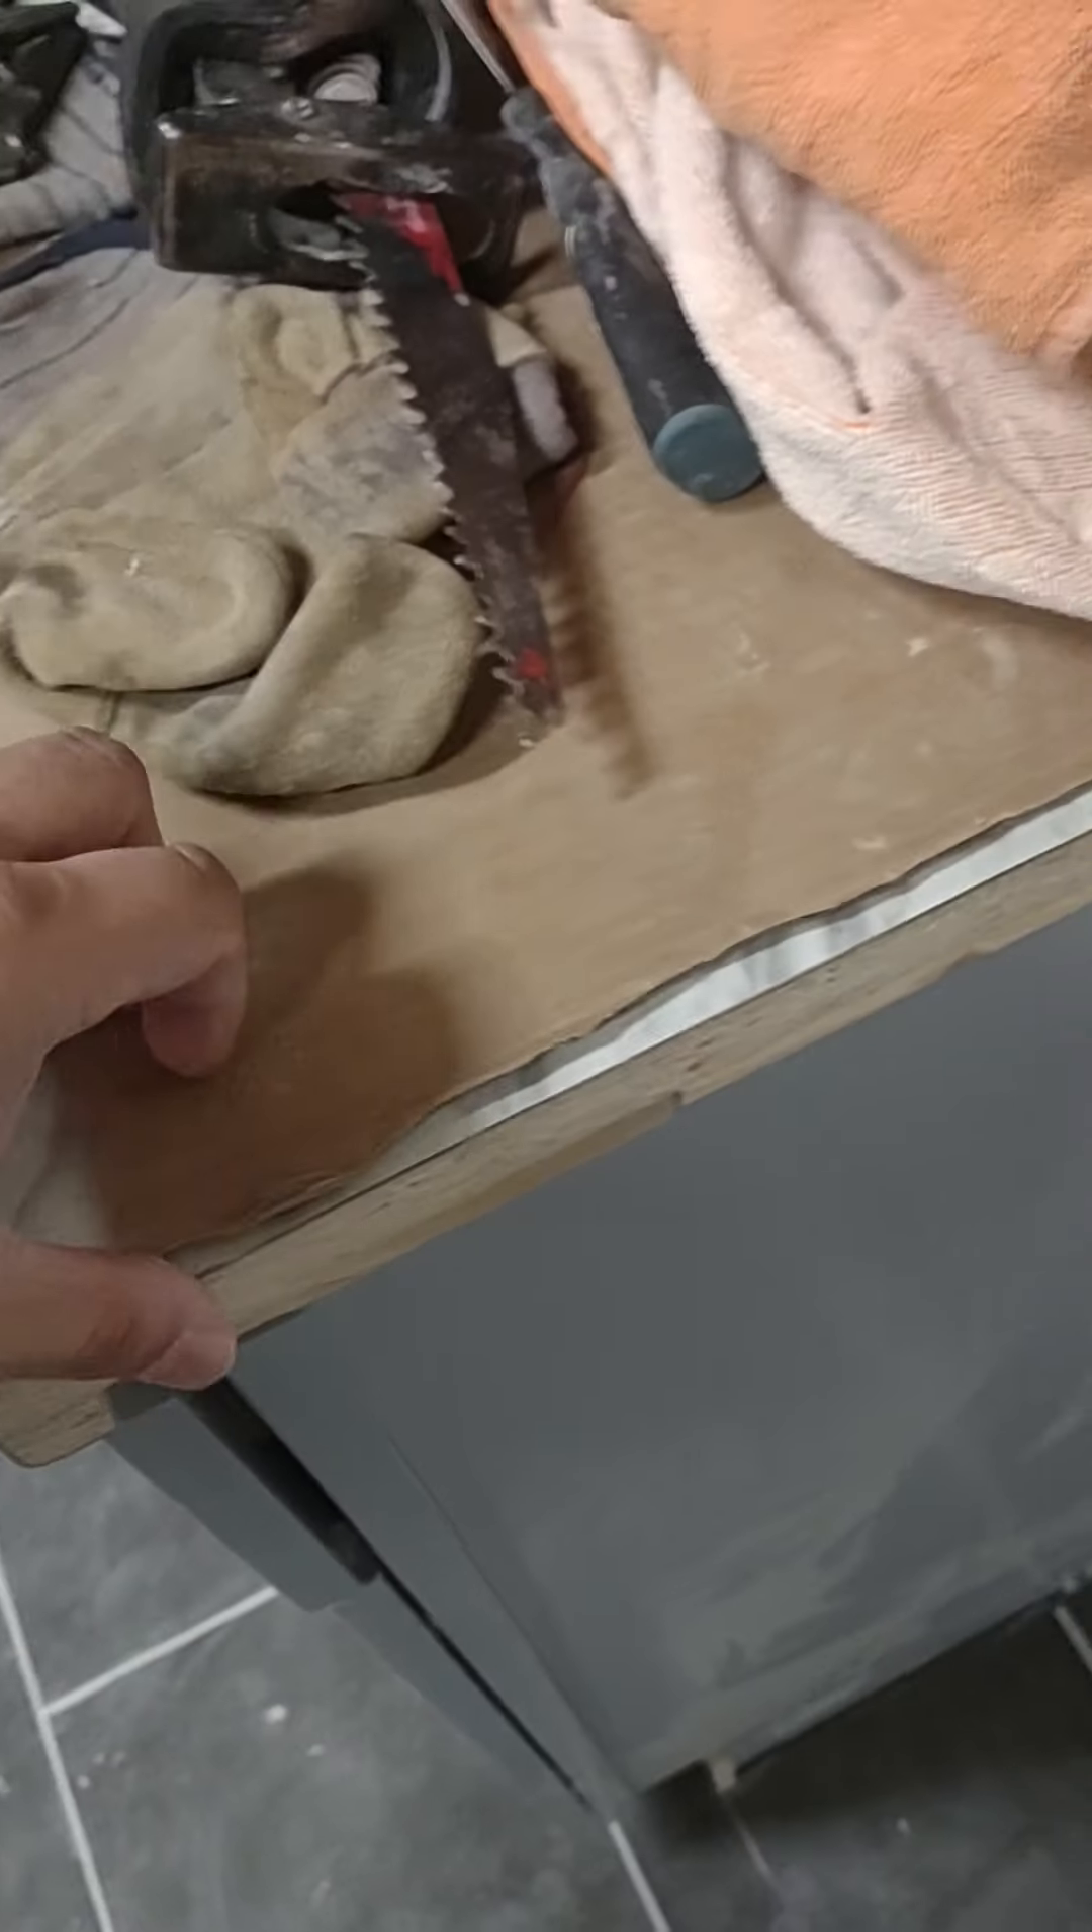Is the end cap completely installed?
No.